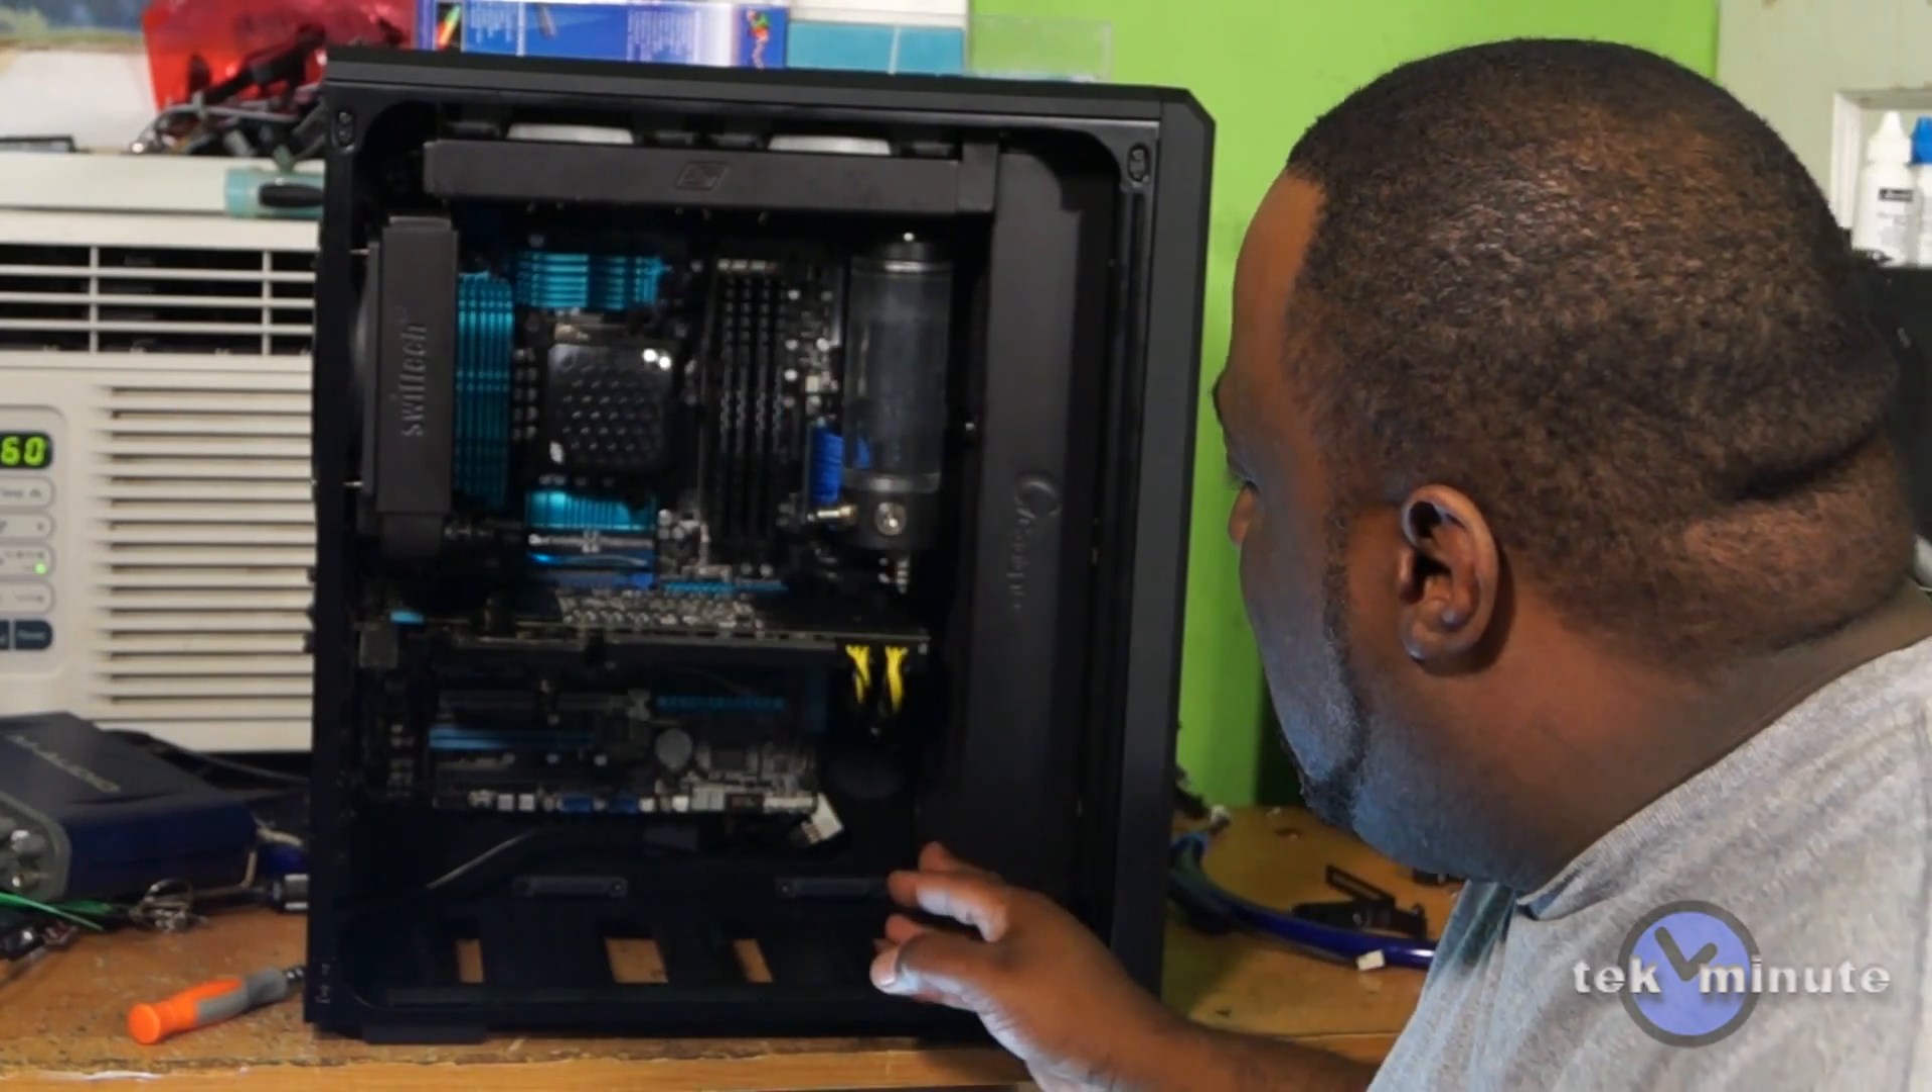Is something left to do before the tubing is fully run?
Yes.